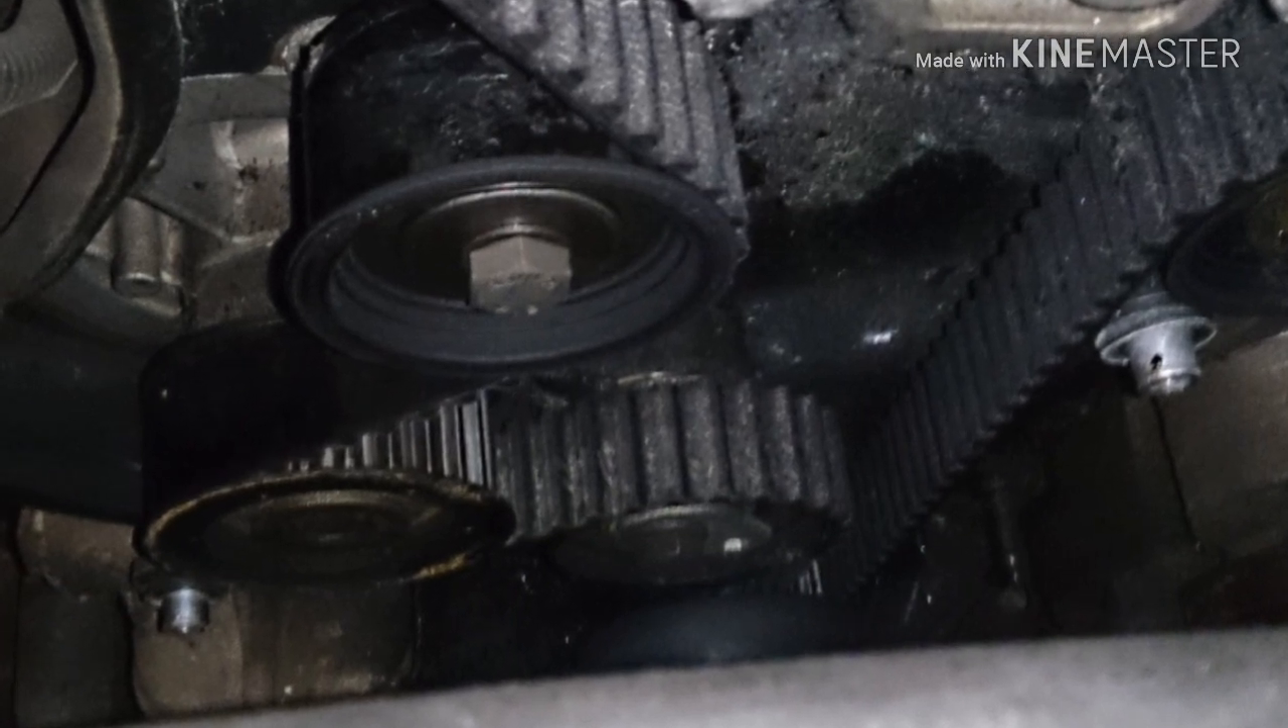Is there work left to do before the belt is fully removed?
Yes.